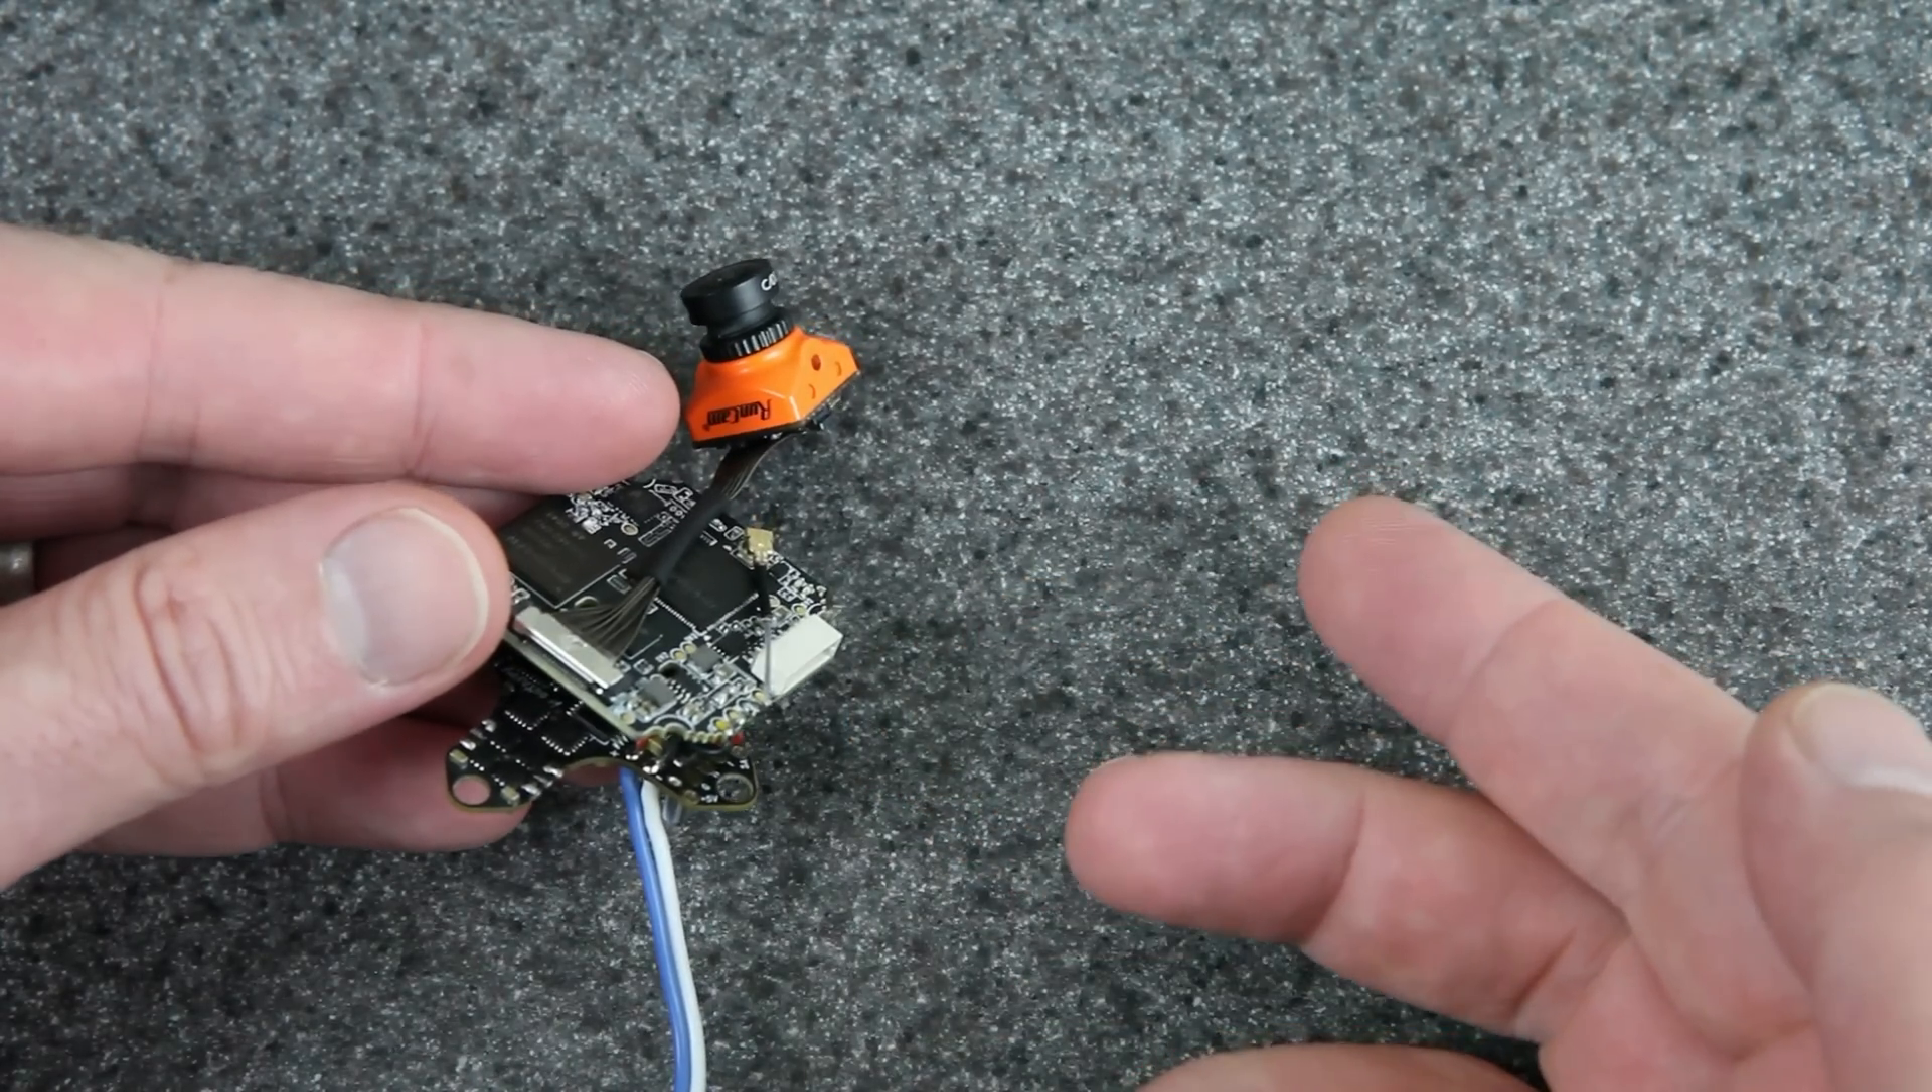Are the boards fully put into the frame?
No.